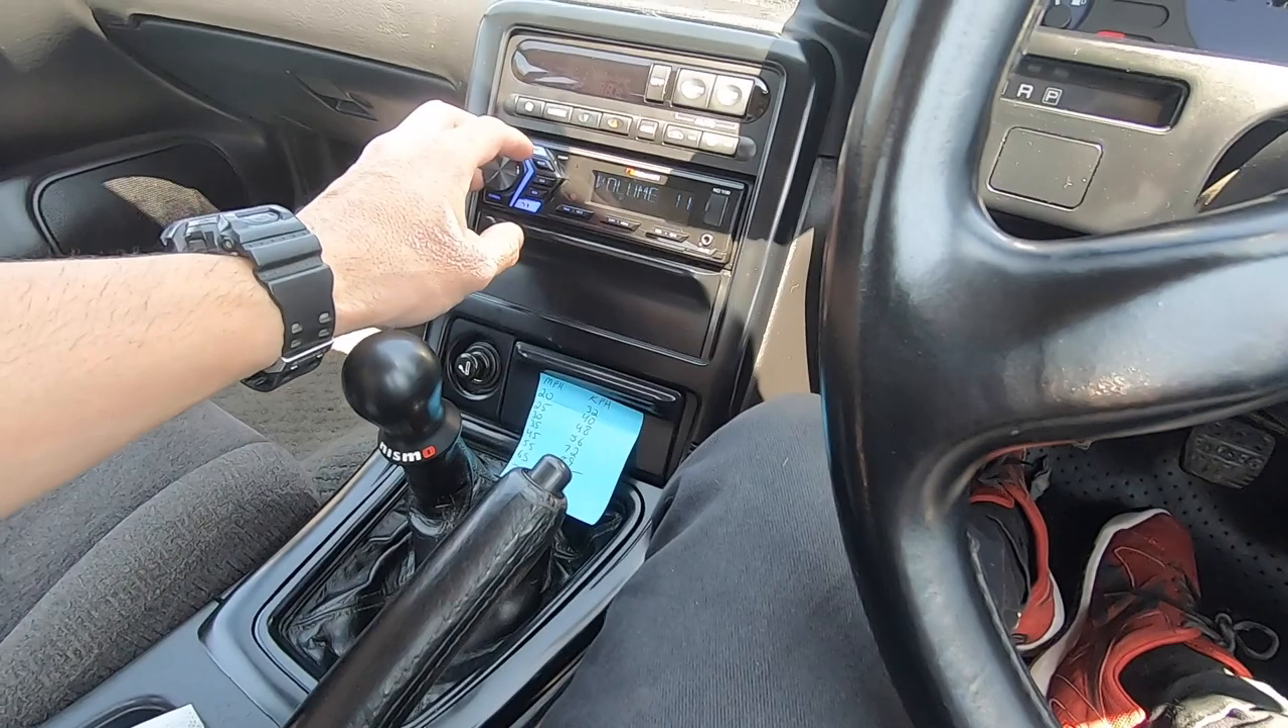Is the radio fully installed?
Yes.